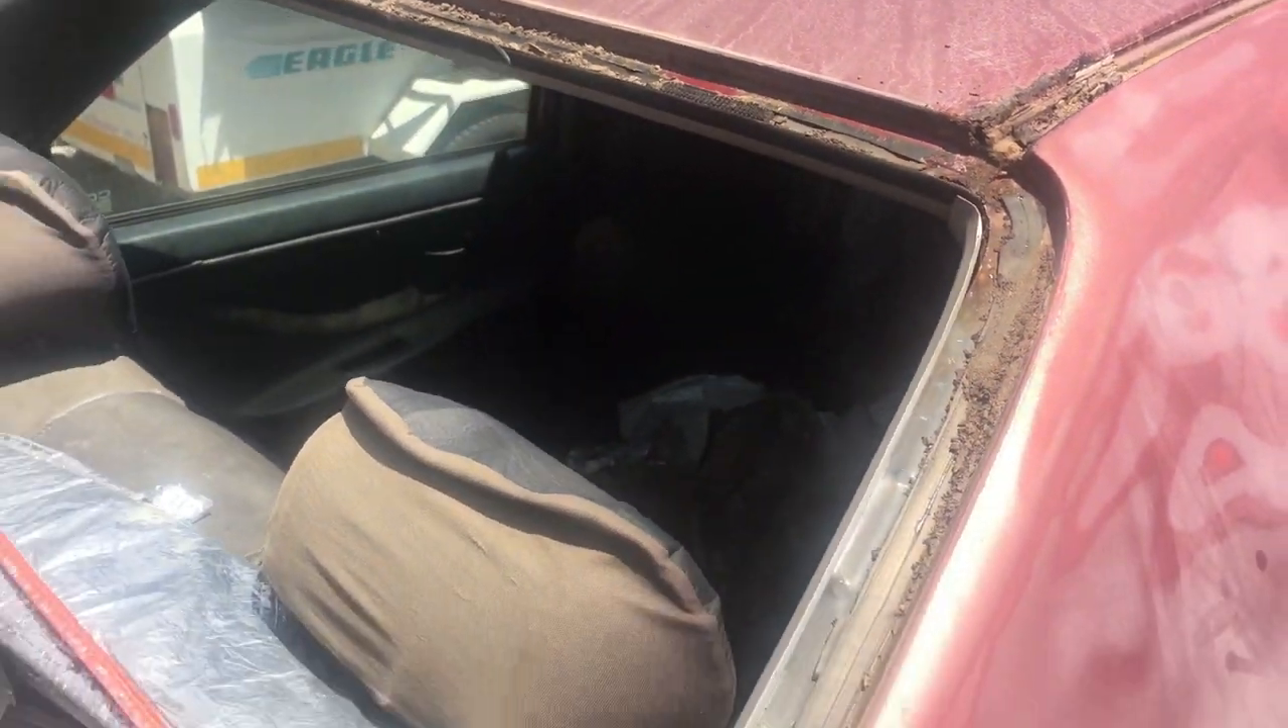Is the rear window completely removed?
Yes.